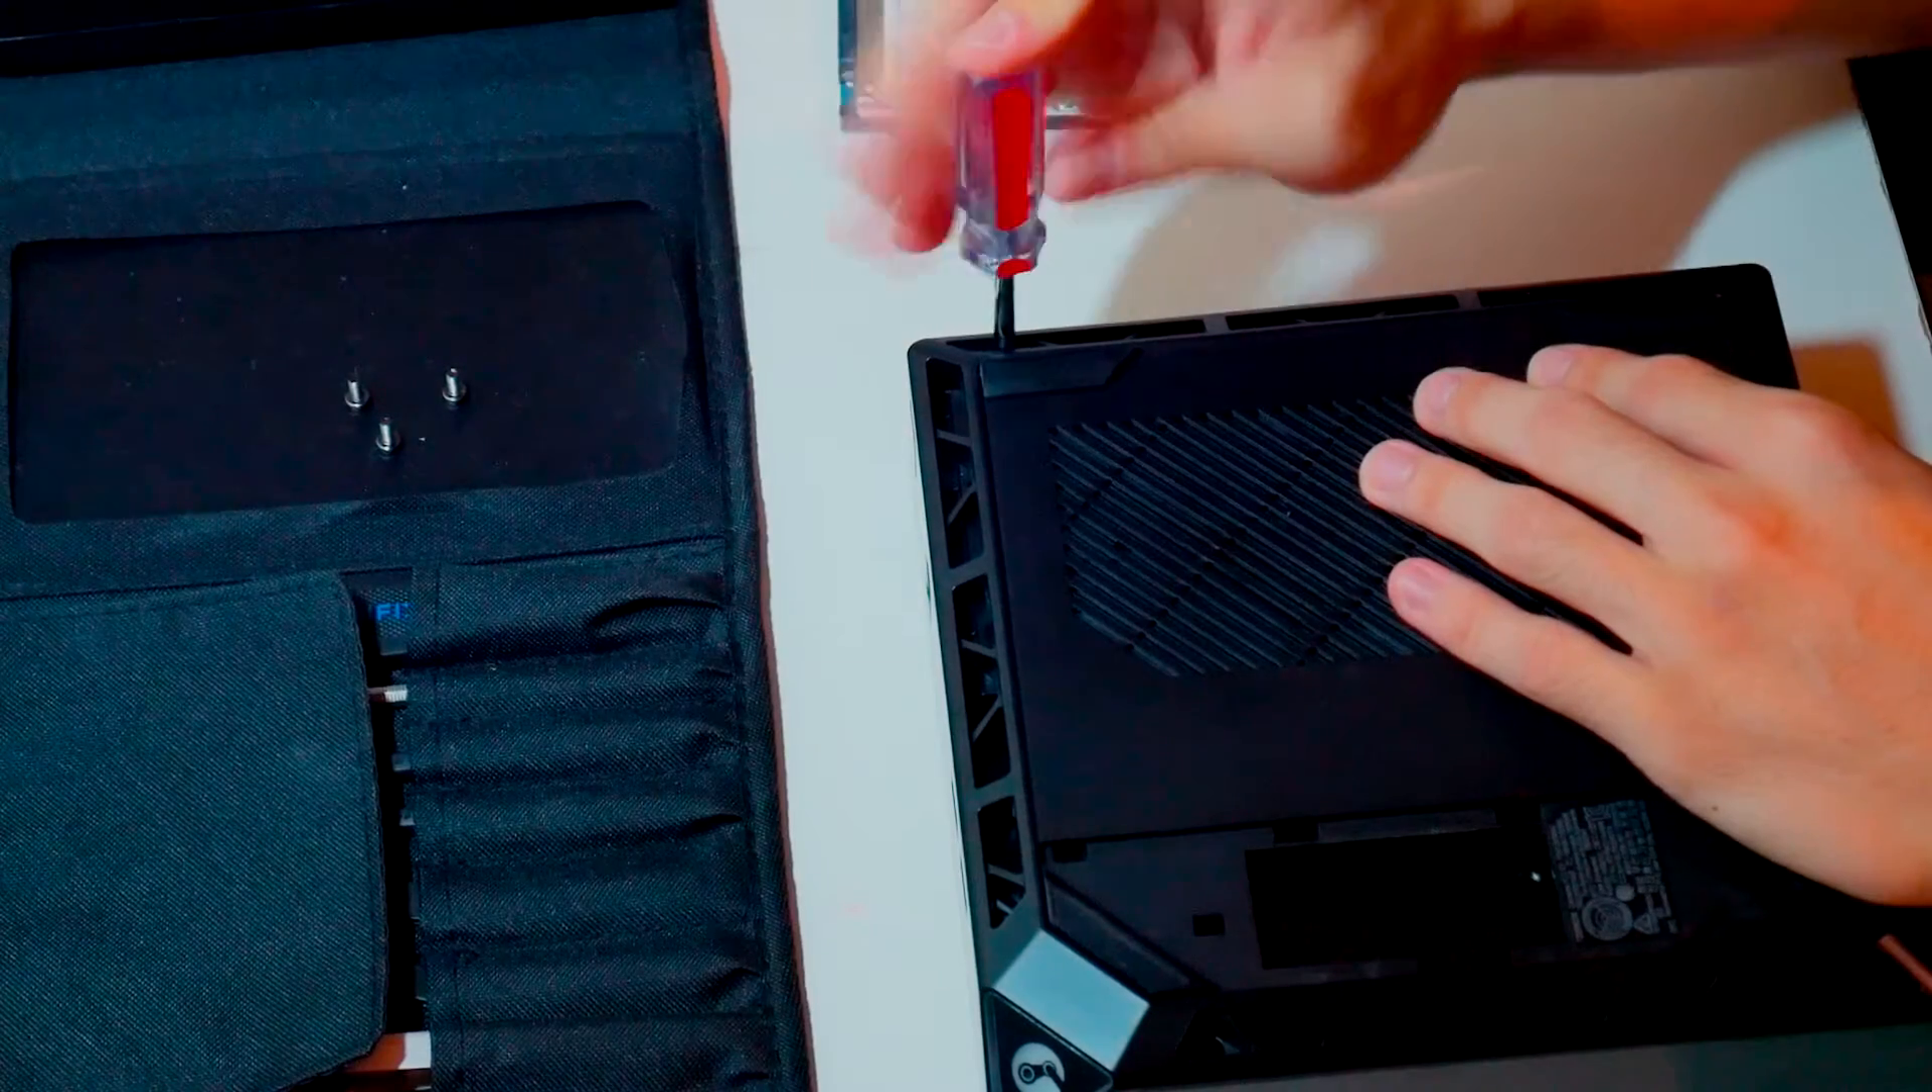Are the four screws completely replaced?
No.